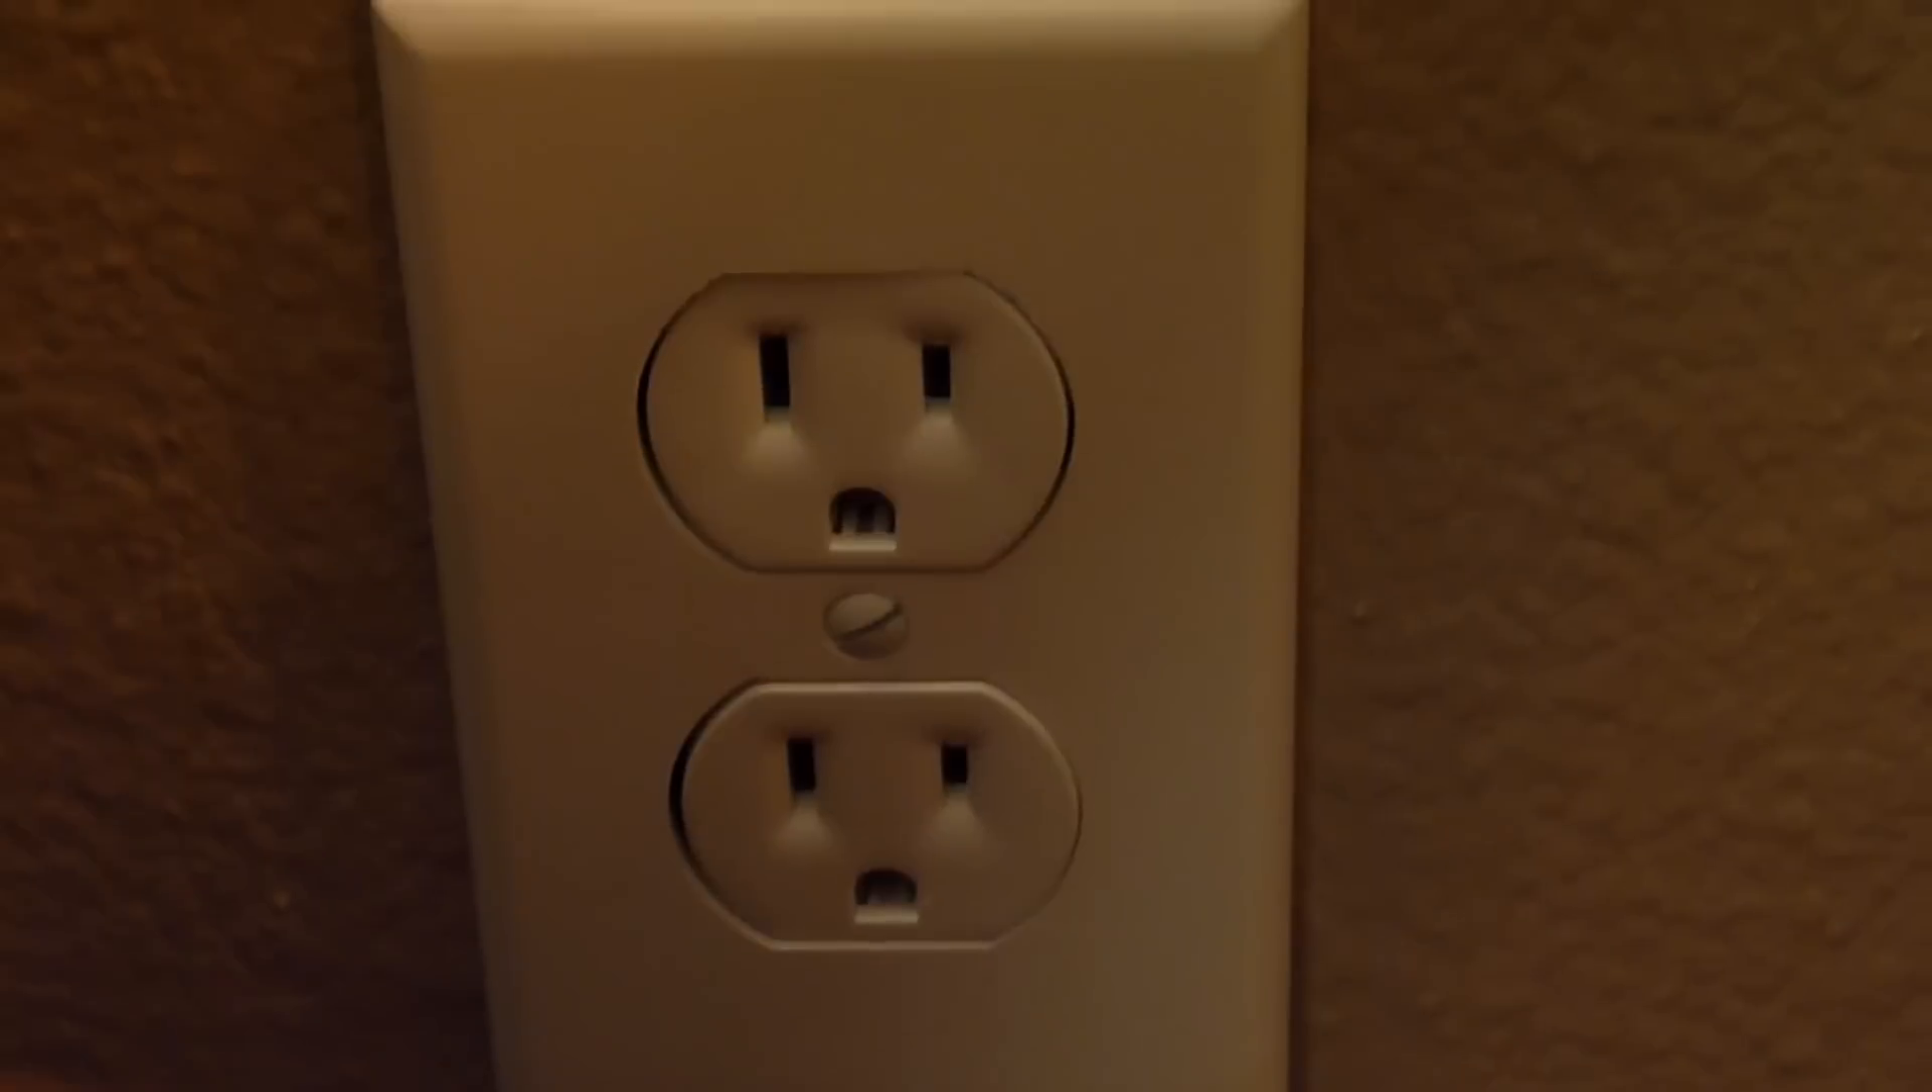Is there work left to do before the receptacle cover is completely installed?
No.